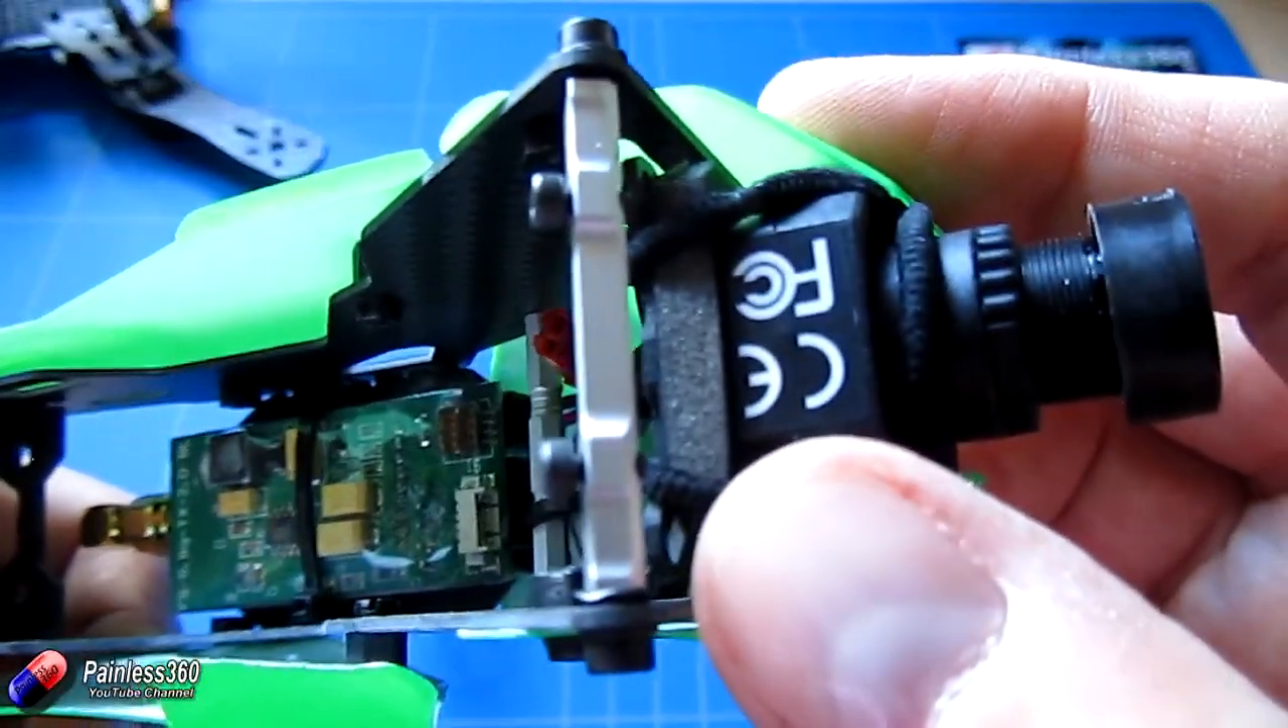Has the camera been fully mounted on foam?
Yes.